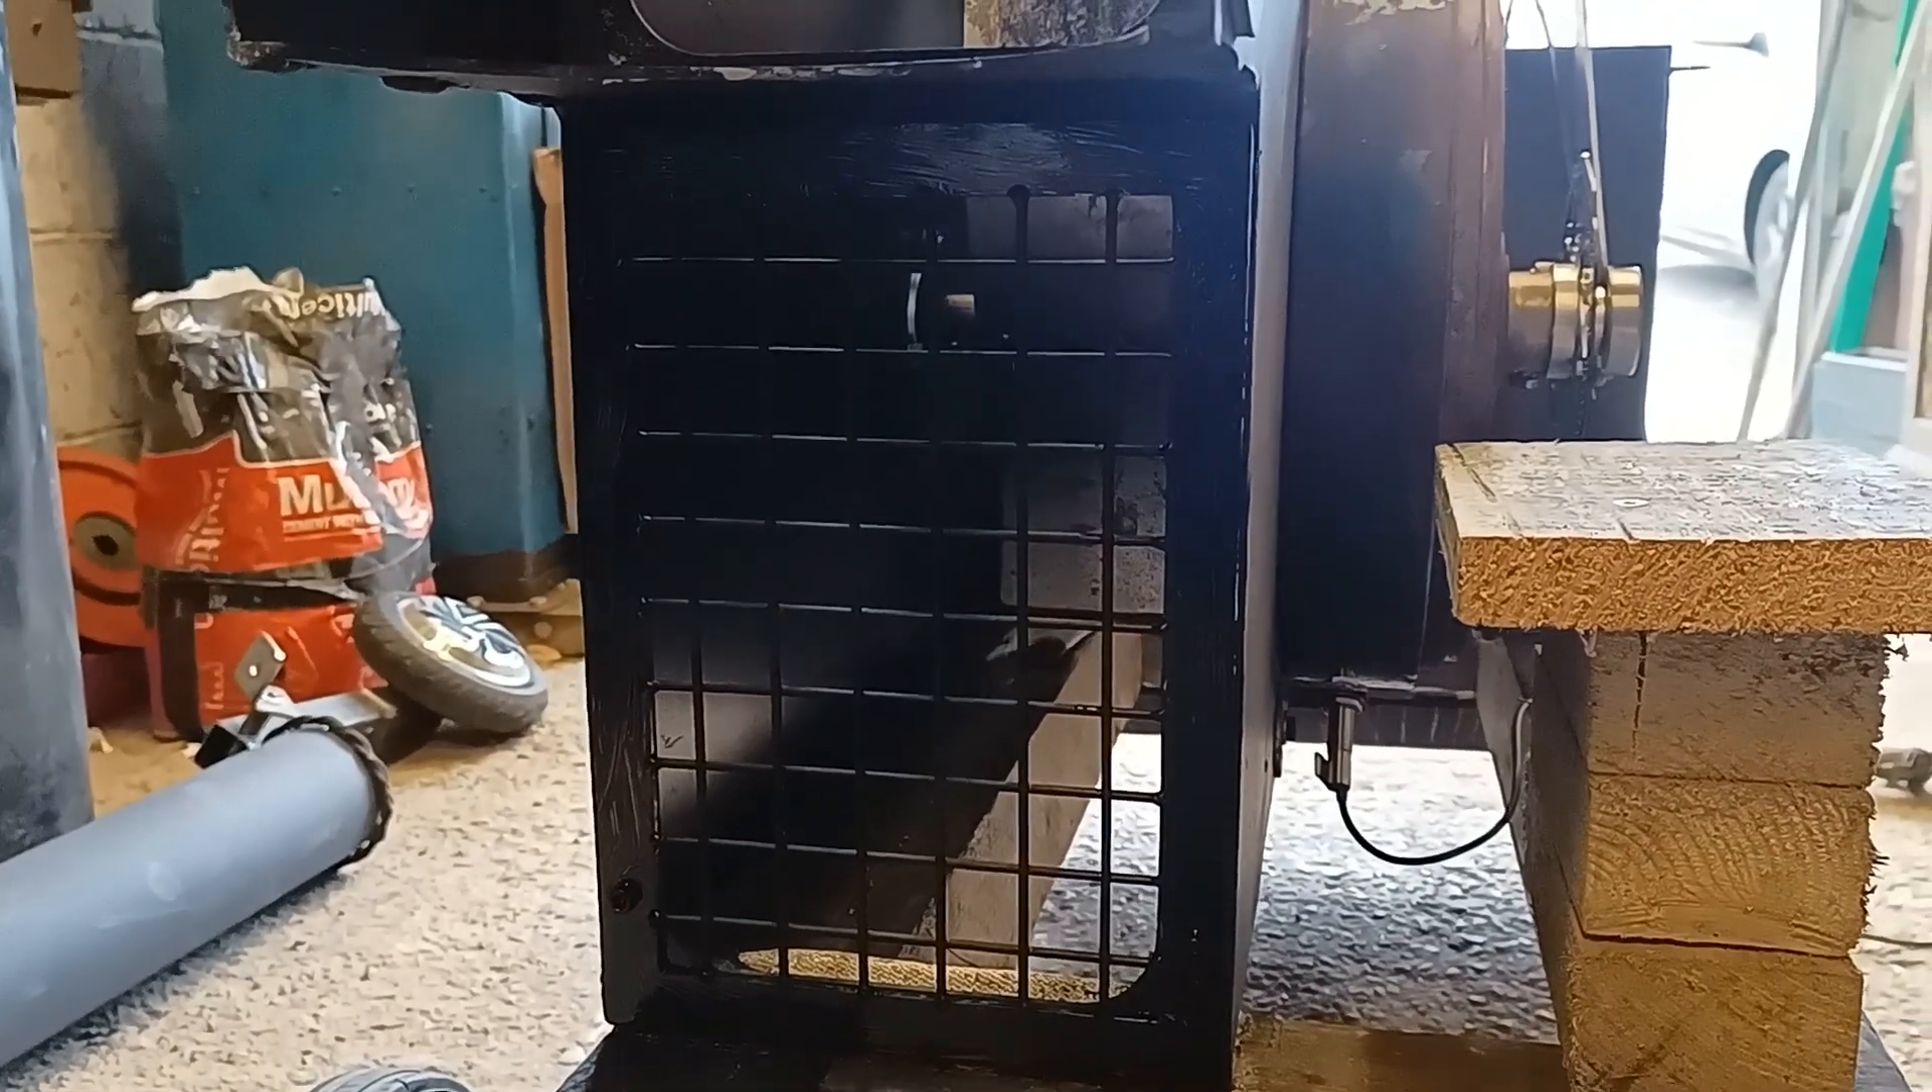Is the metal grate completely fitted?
Yes.